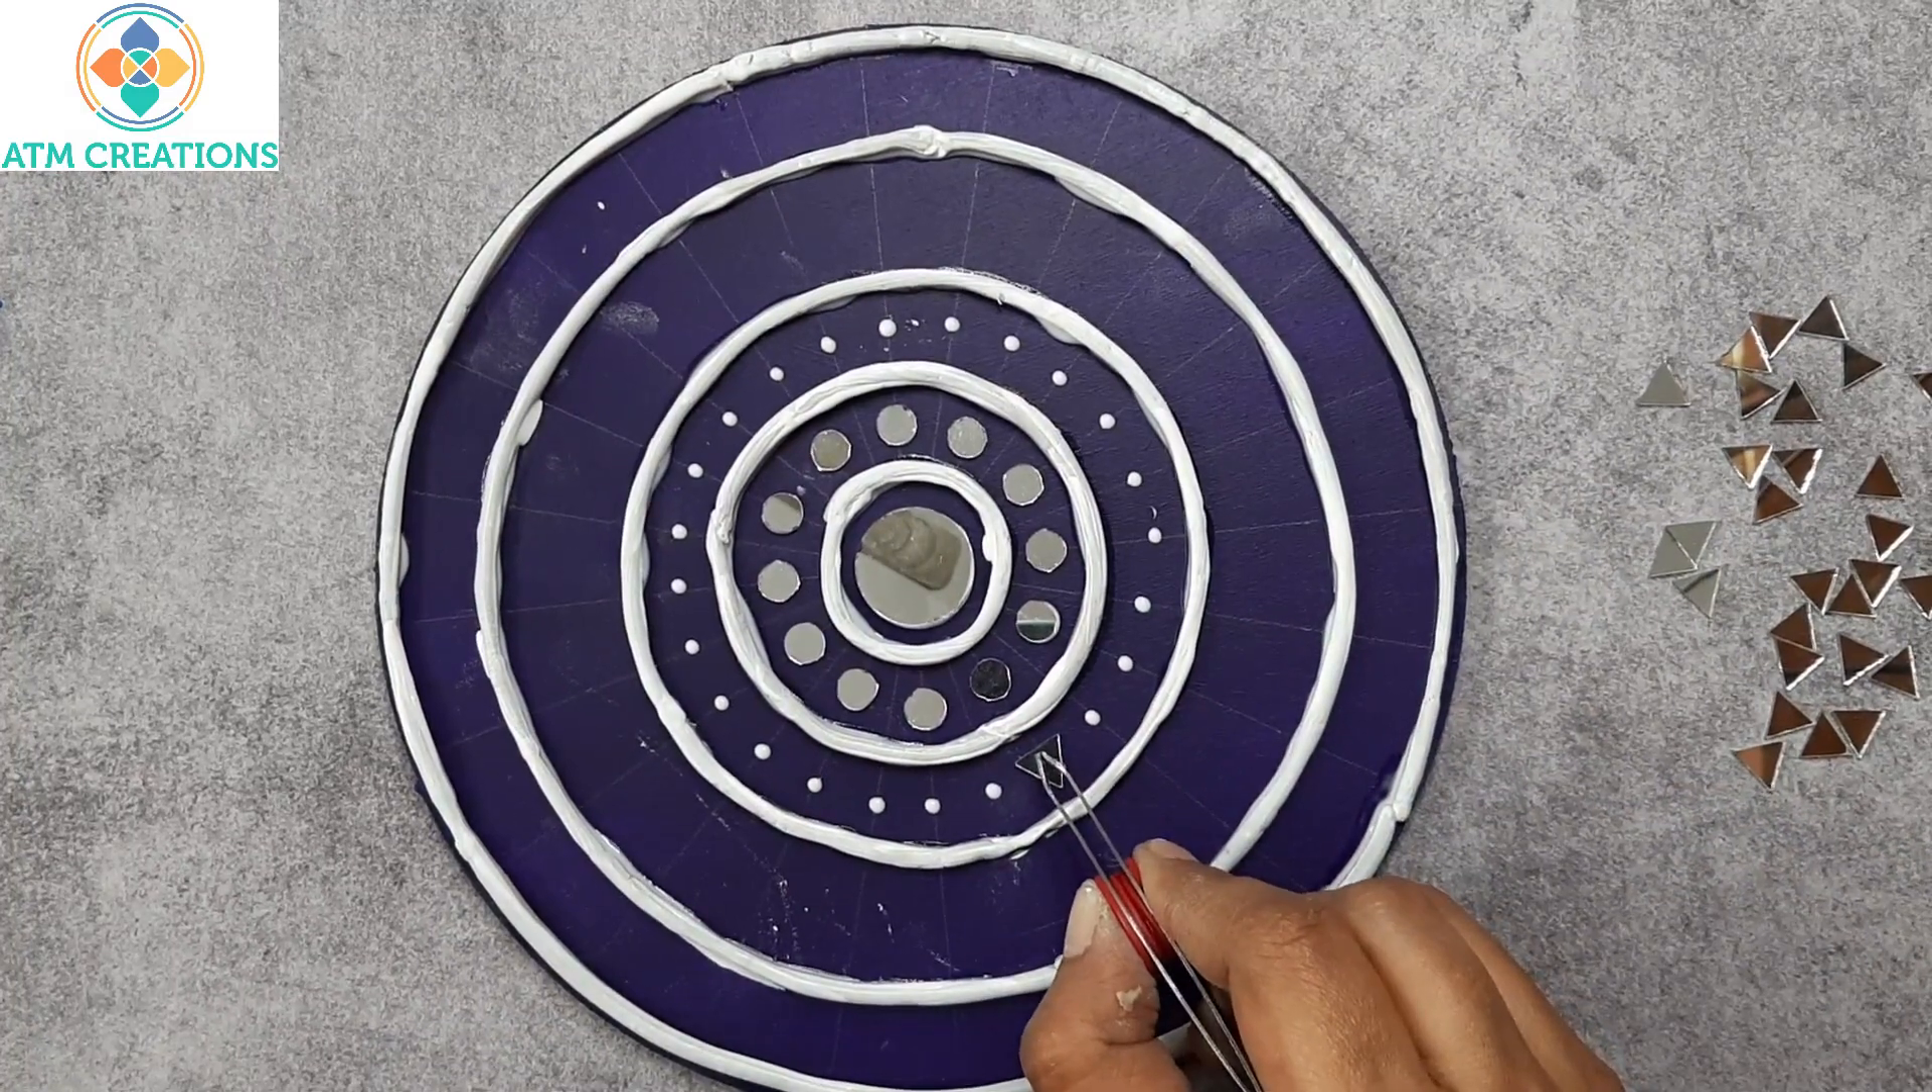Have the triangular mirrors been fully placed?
No.